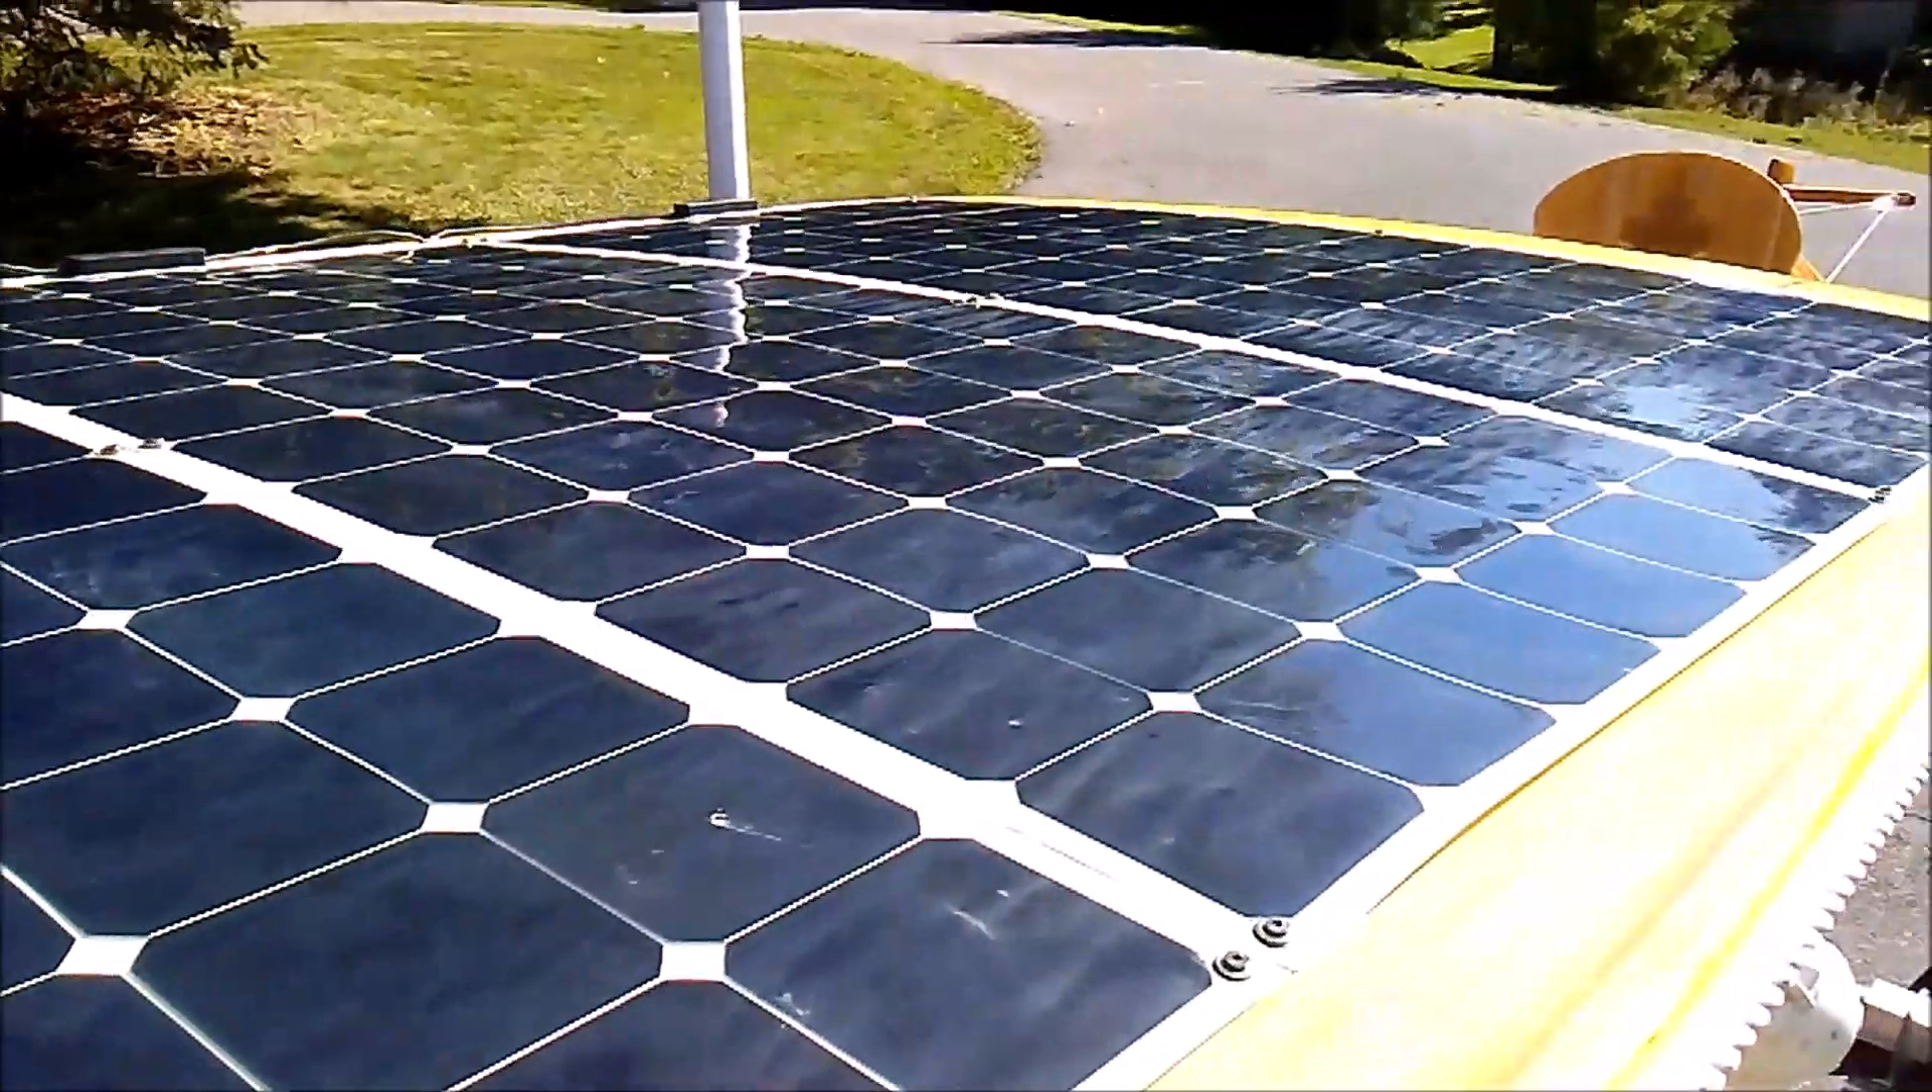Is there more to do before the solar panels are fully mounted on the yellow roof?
No.